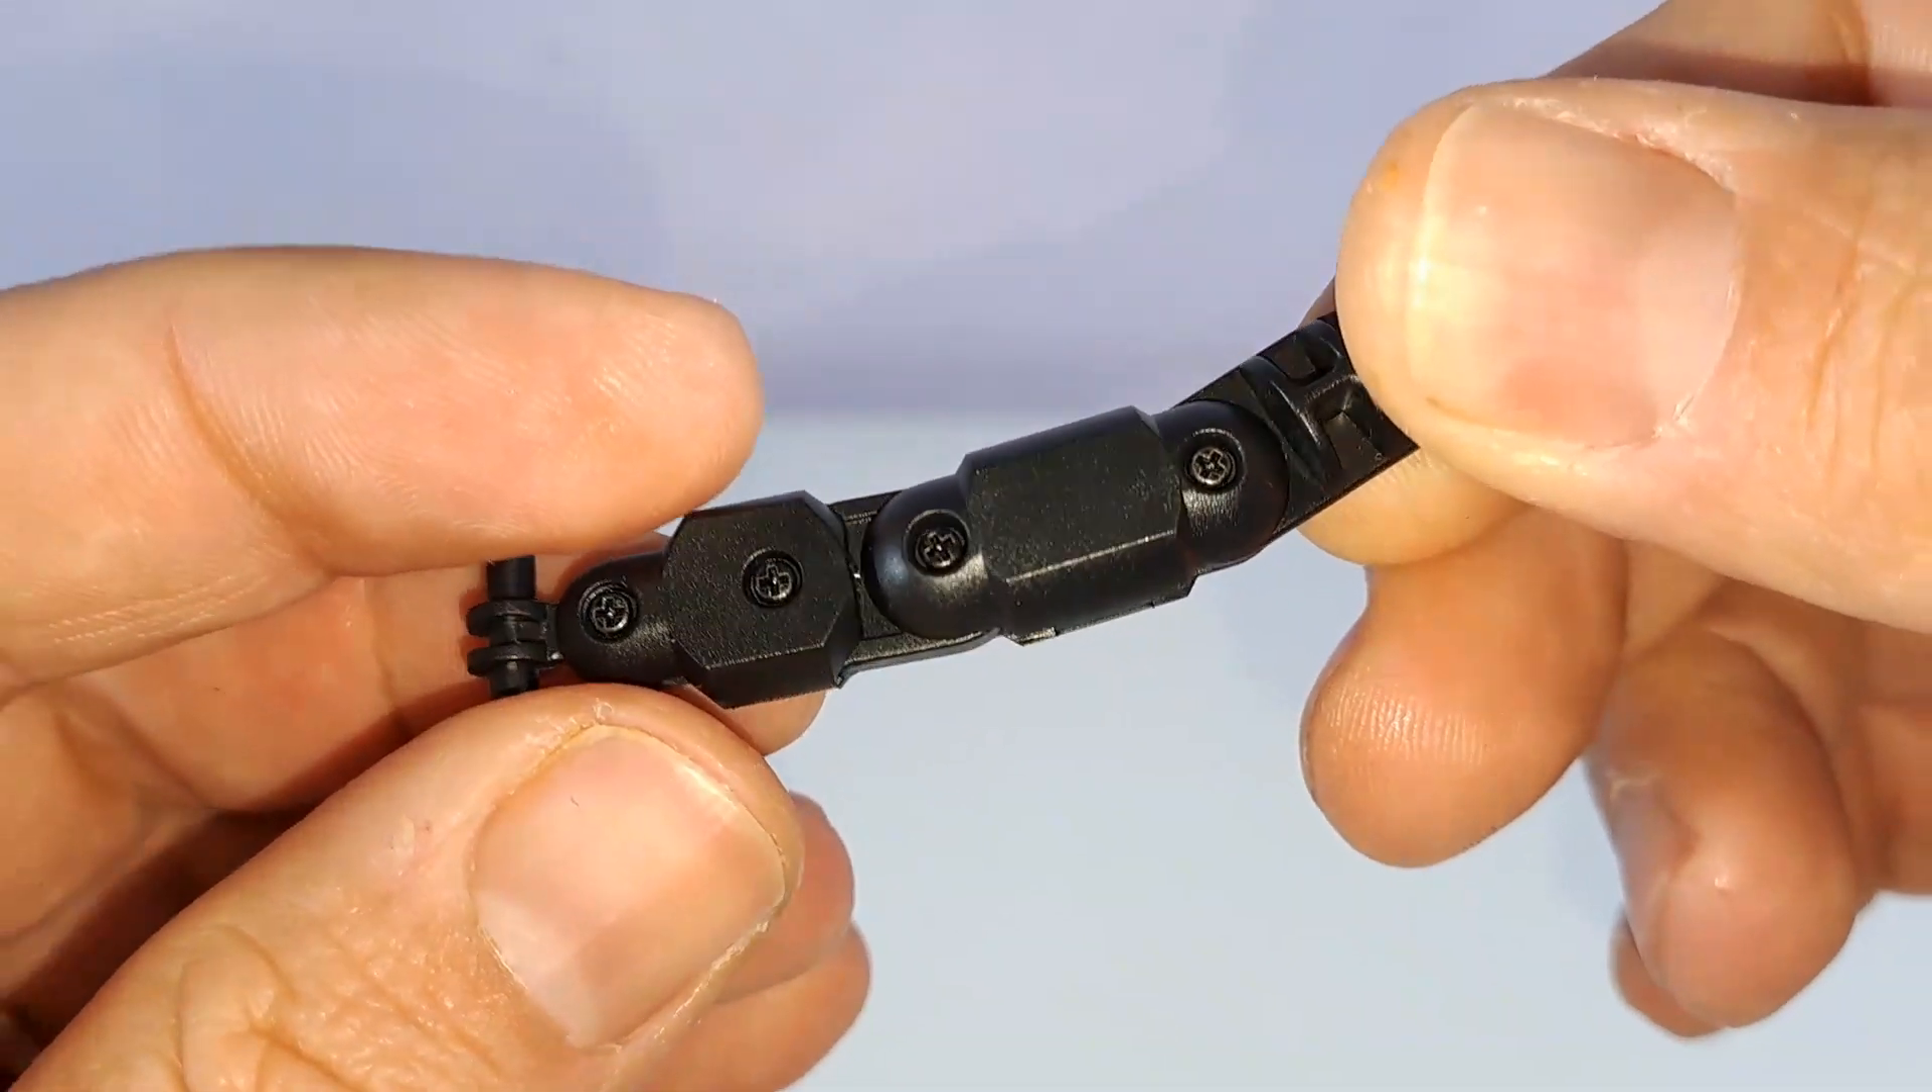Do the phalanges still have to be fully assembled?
No.